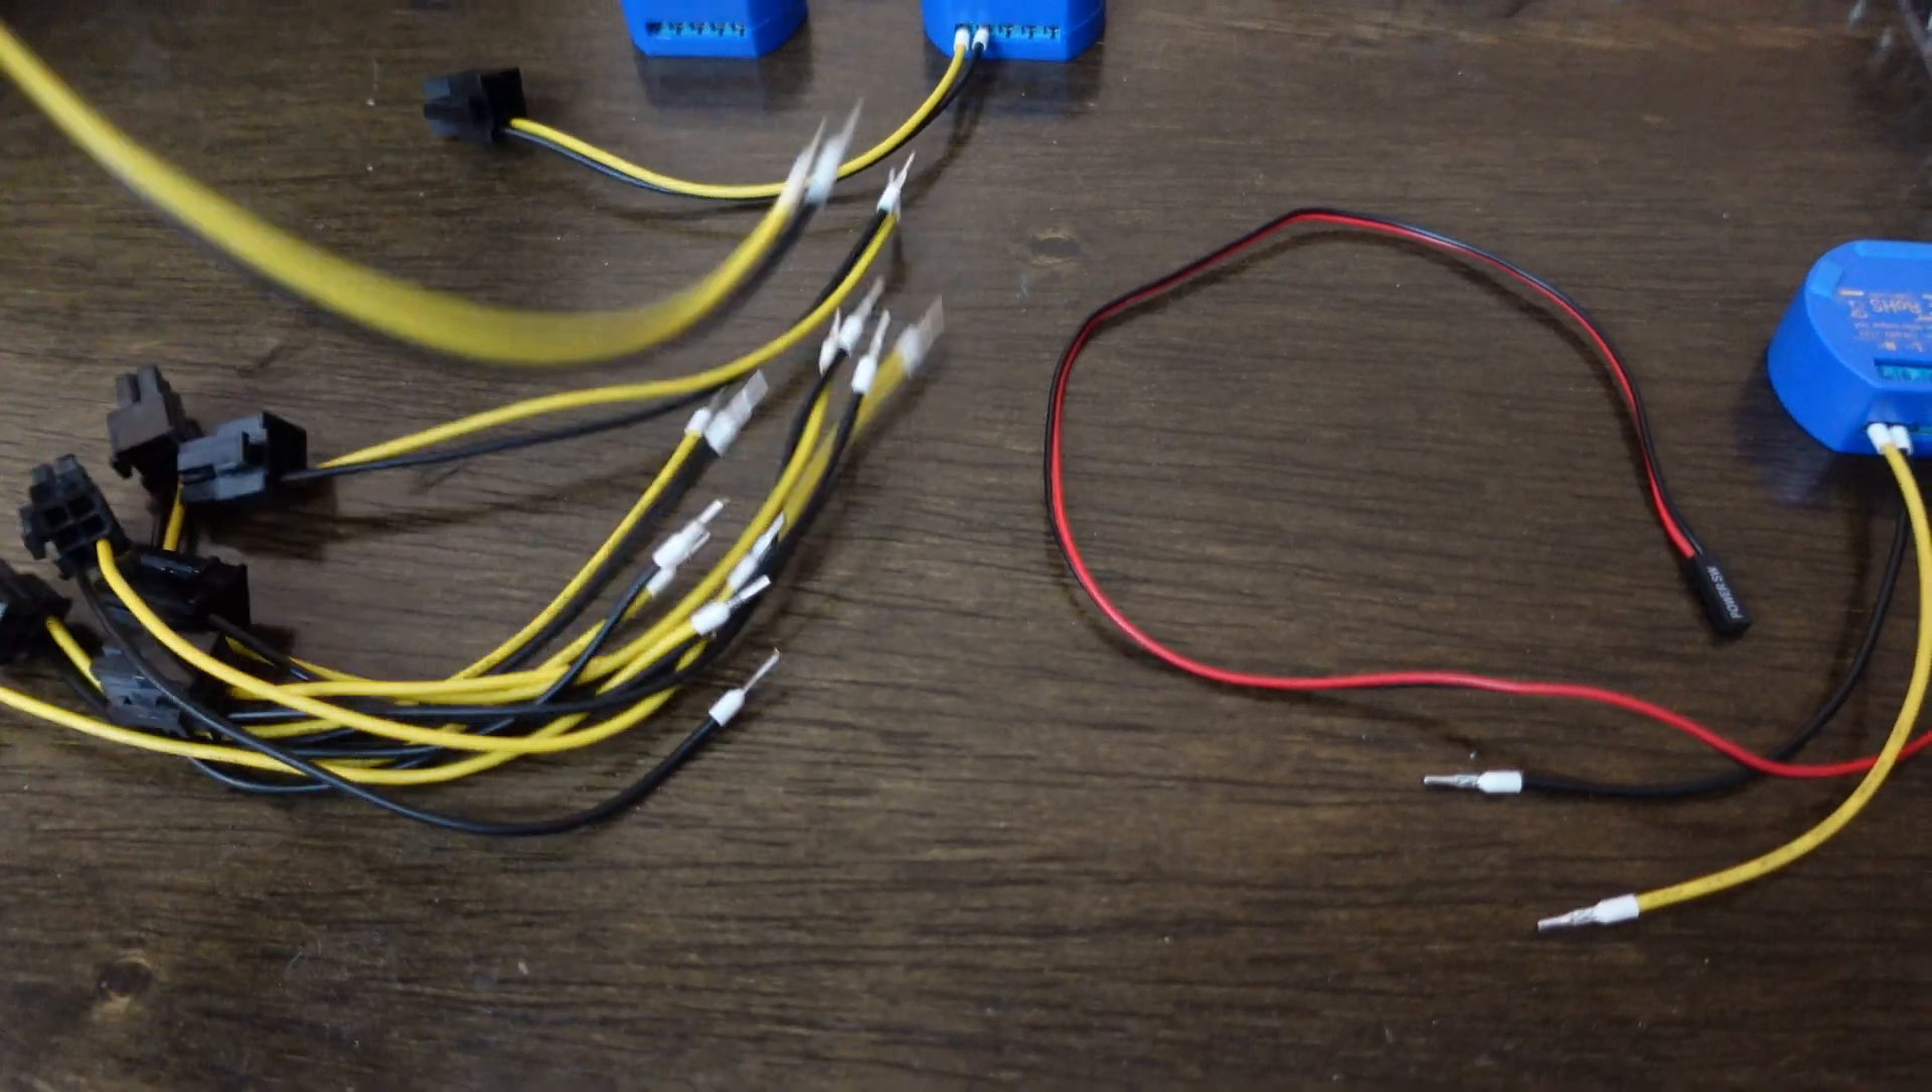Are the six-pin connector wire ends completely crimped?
Yes.